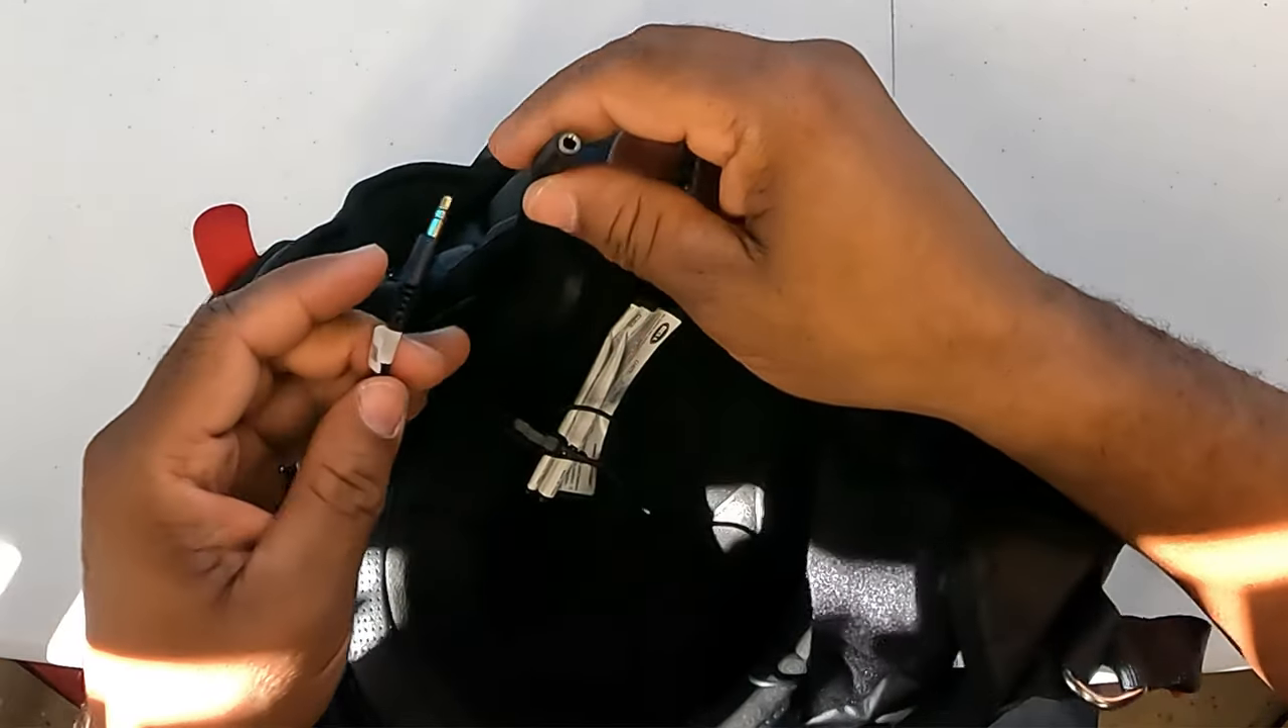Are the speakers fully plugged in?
No.